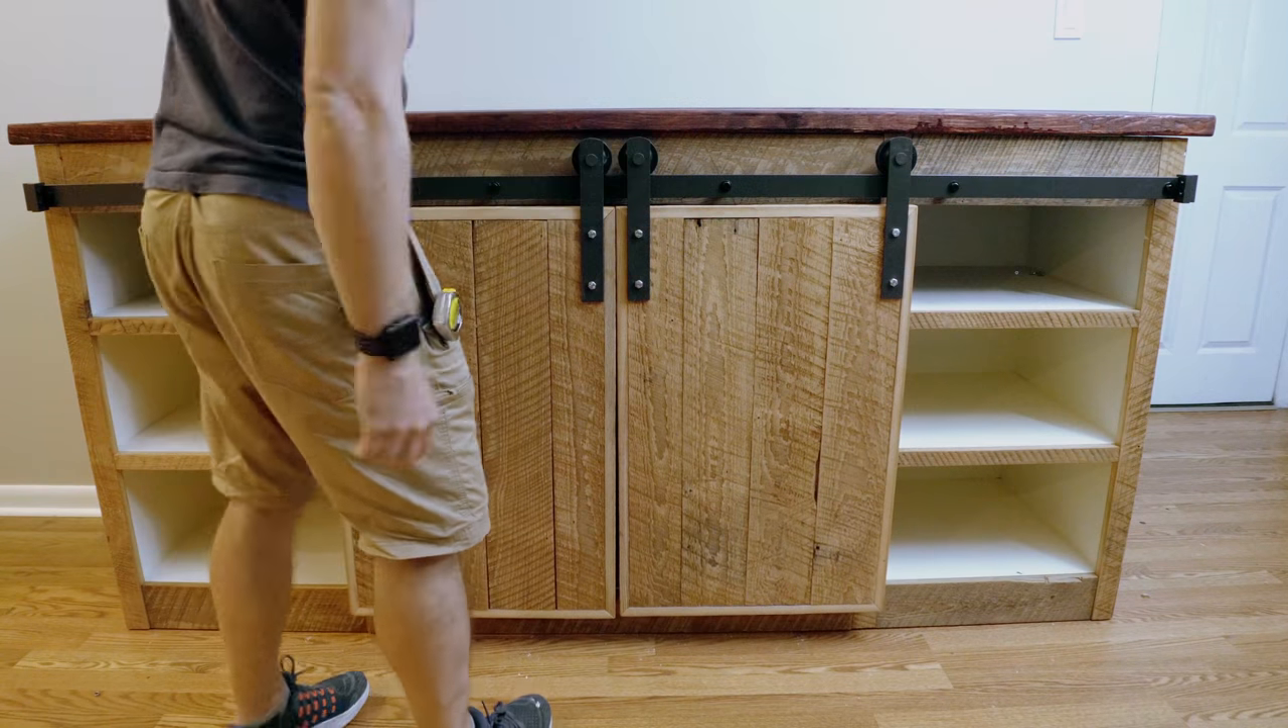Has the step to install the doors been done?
Yes.